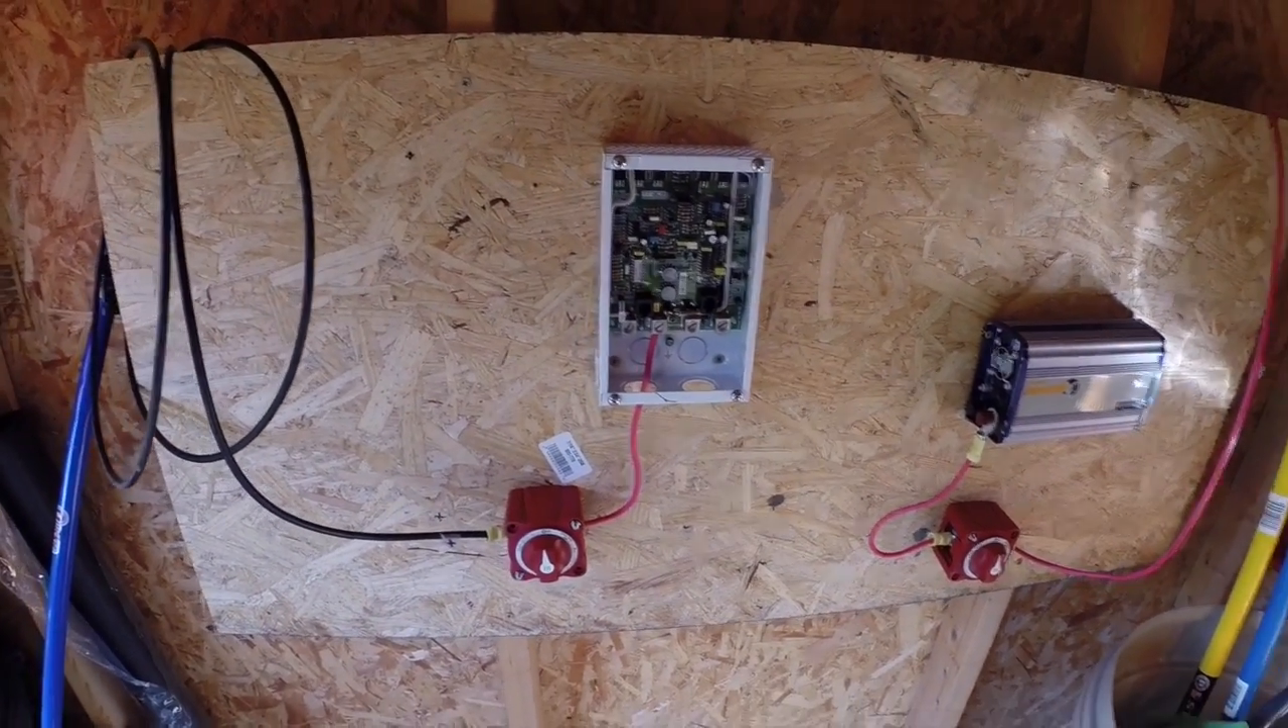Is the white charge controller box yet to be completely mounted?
No.